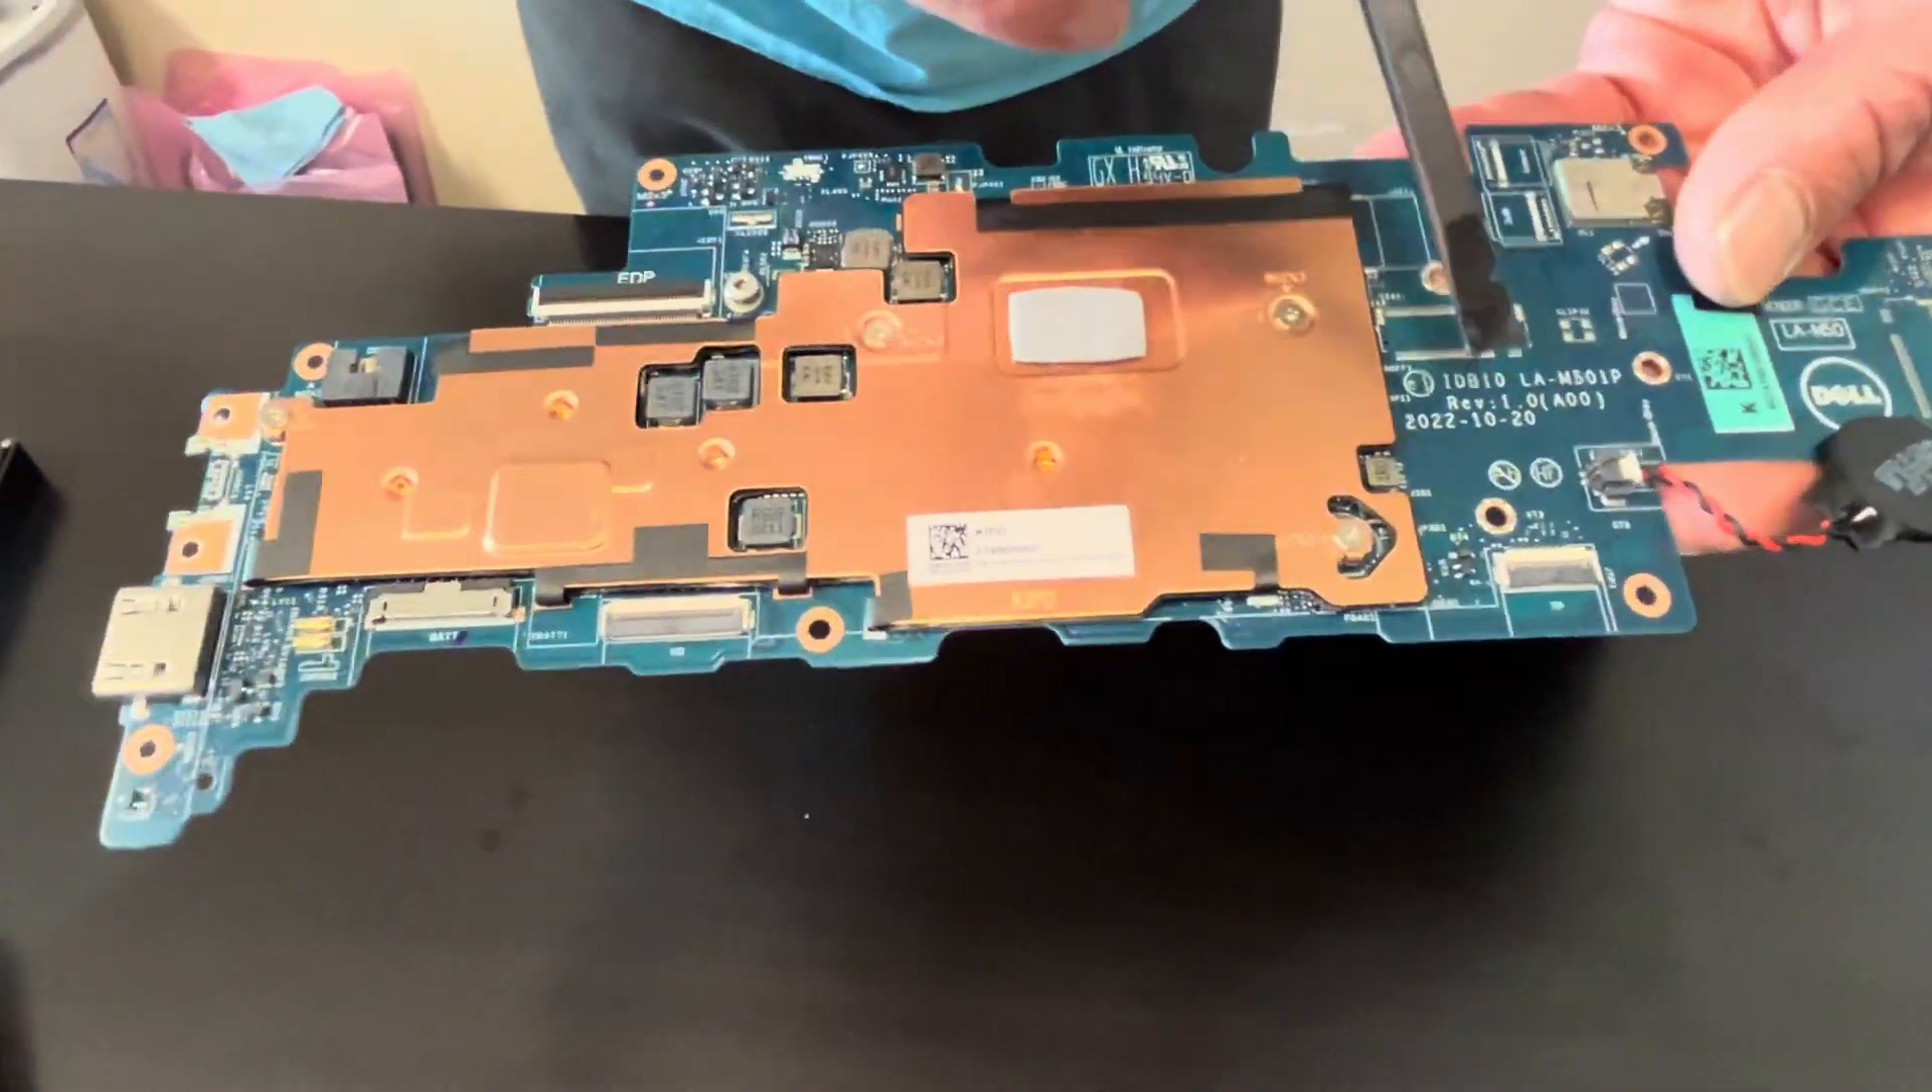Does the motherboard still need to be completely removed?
No.